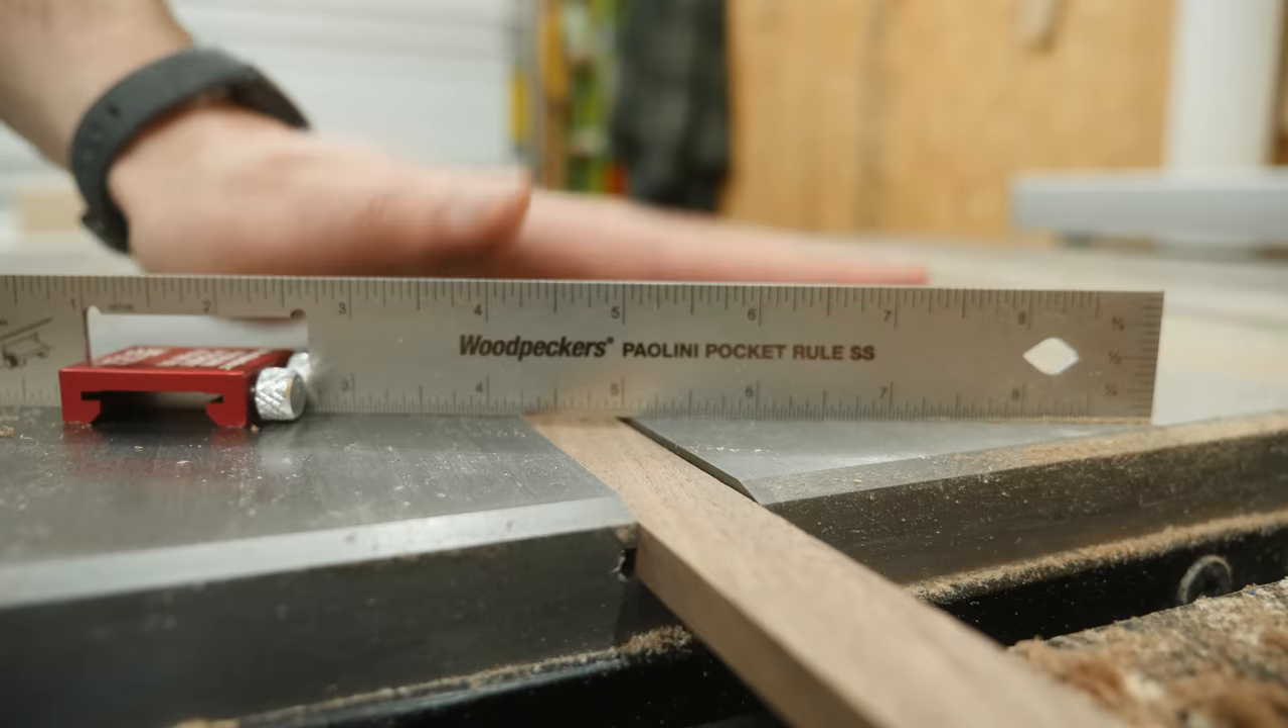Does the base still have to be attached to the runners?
Yes.